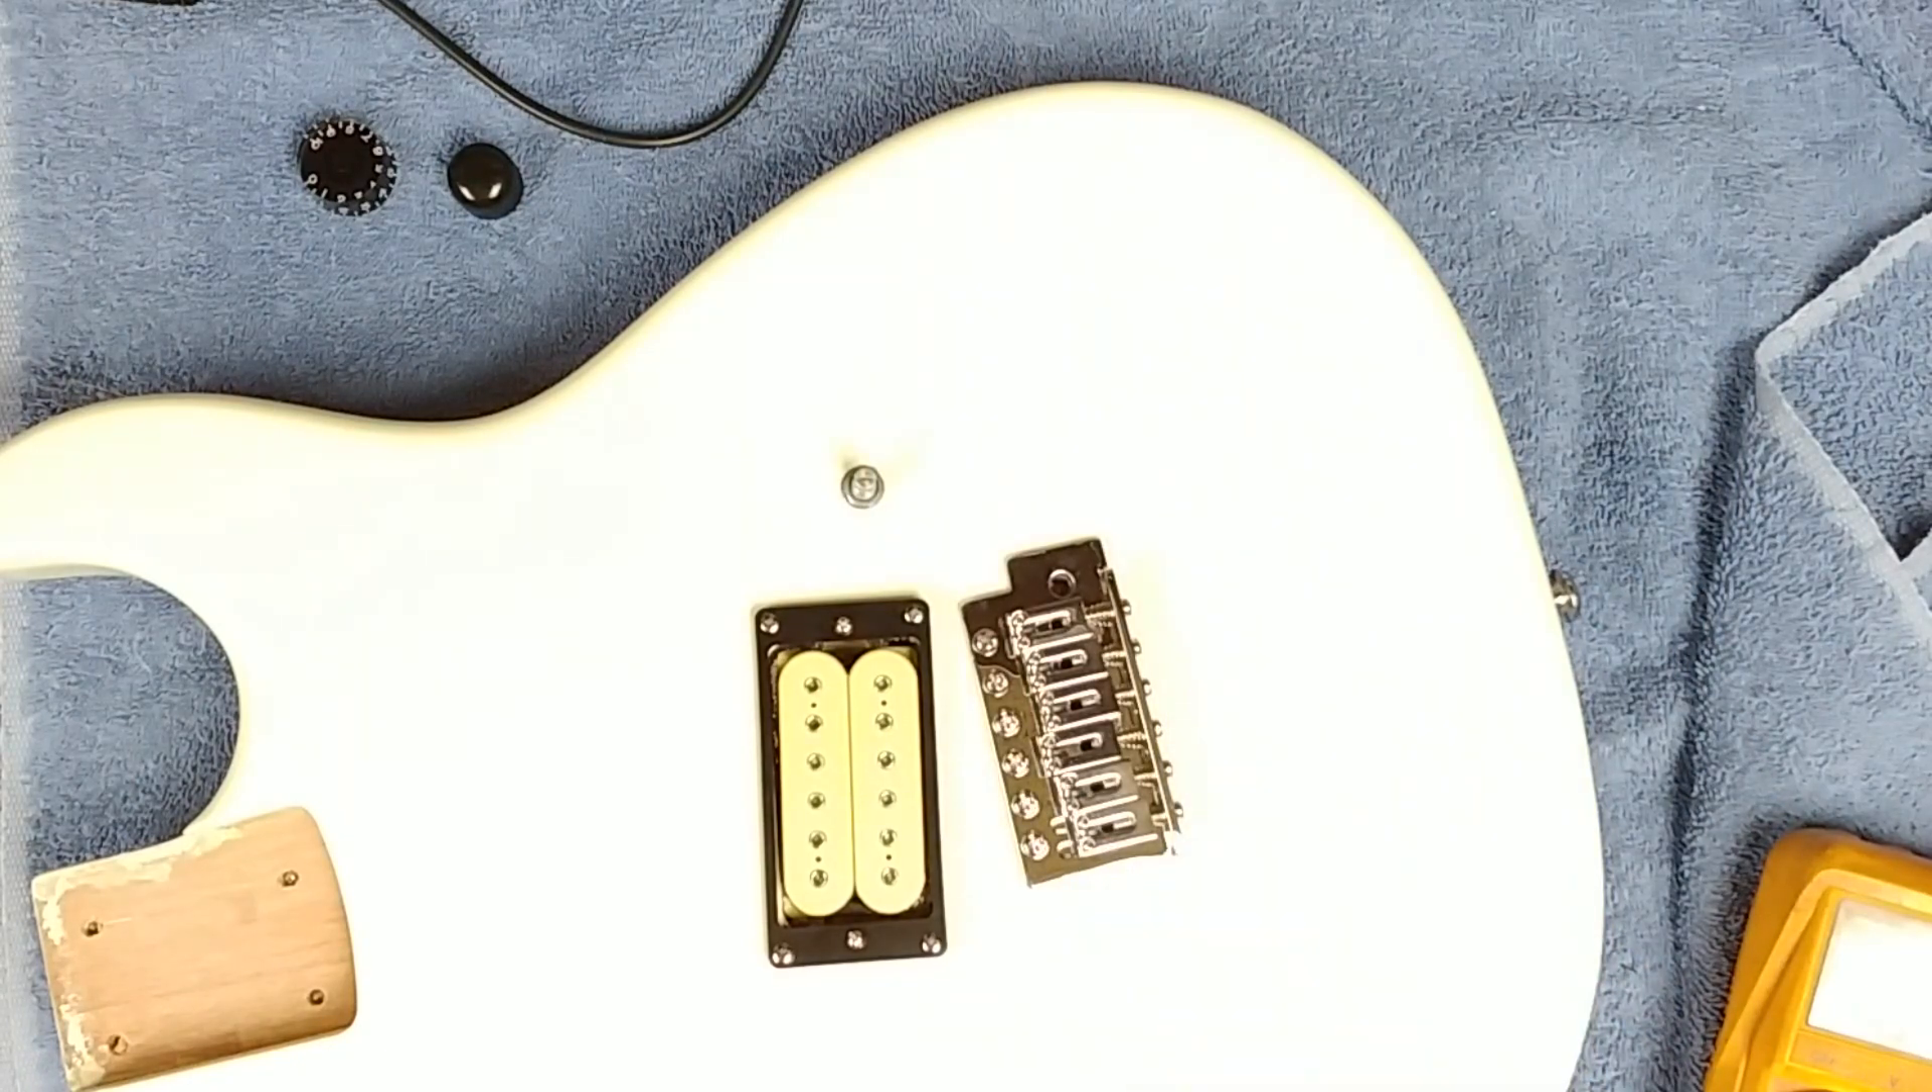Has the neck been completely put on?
No.